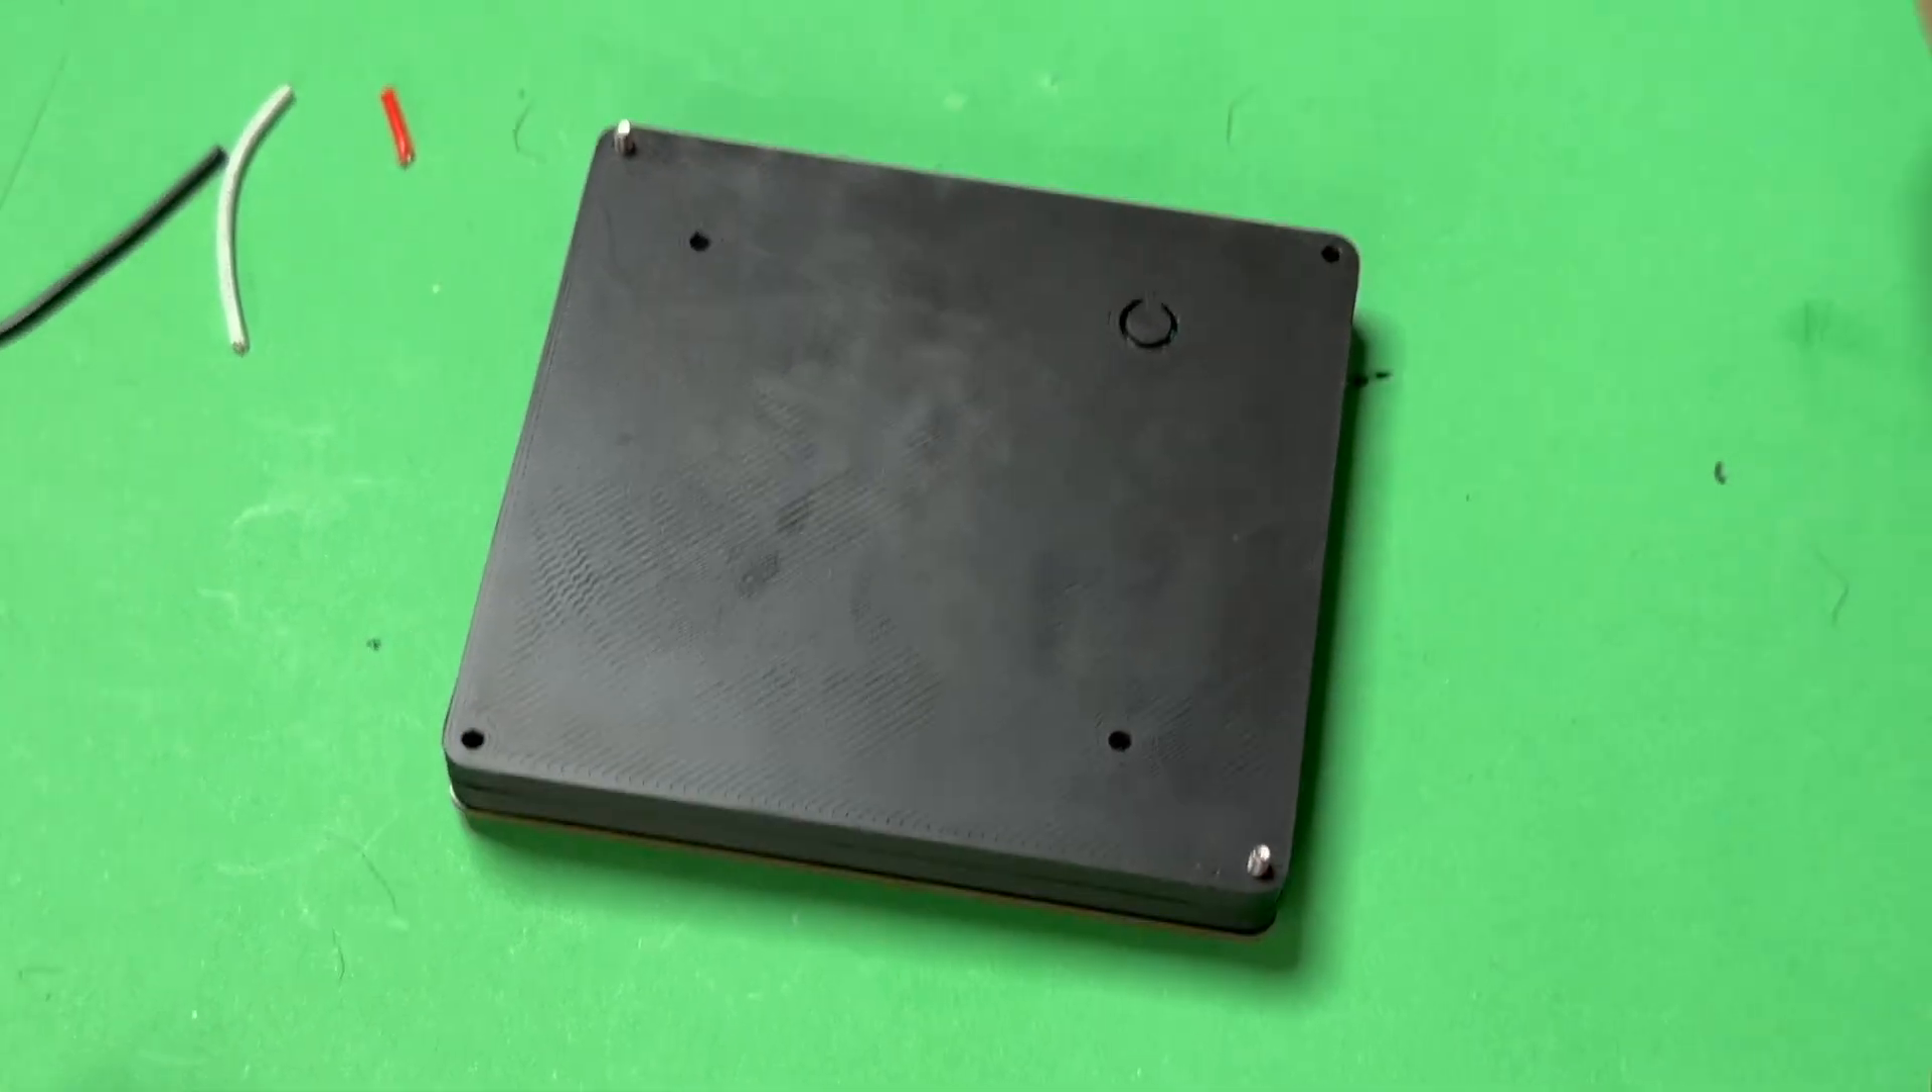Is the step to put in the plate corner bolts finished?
No.